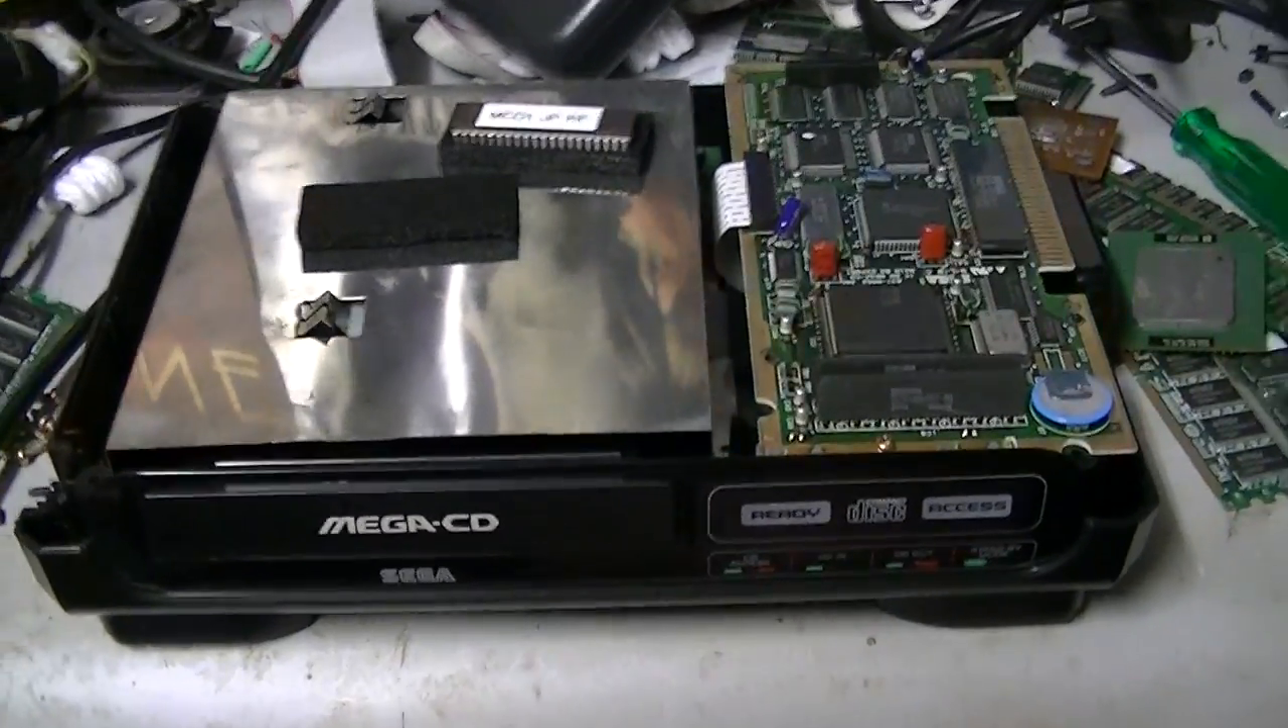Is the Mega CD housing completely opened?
Yes.